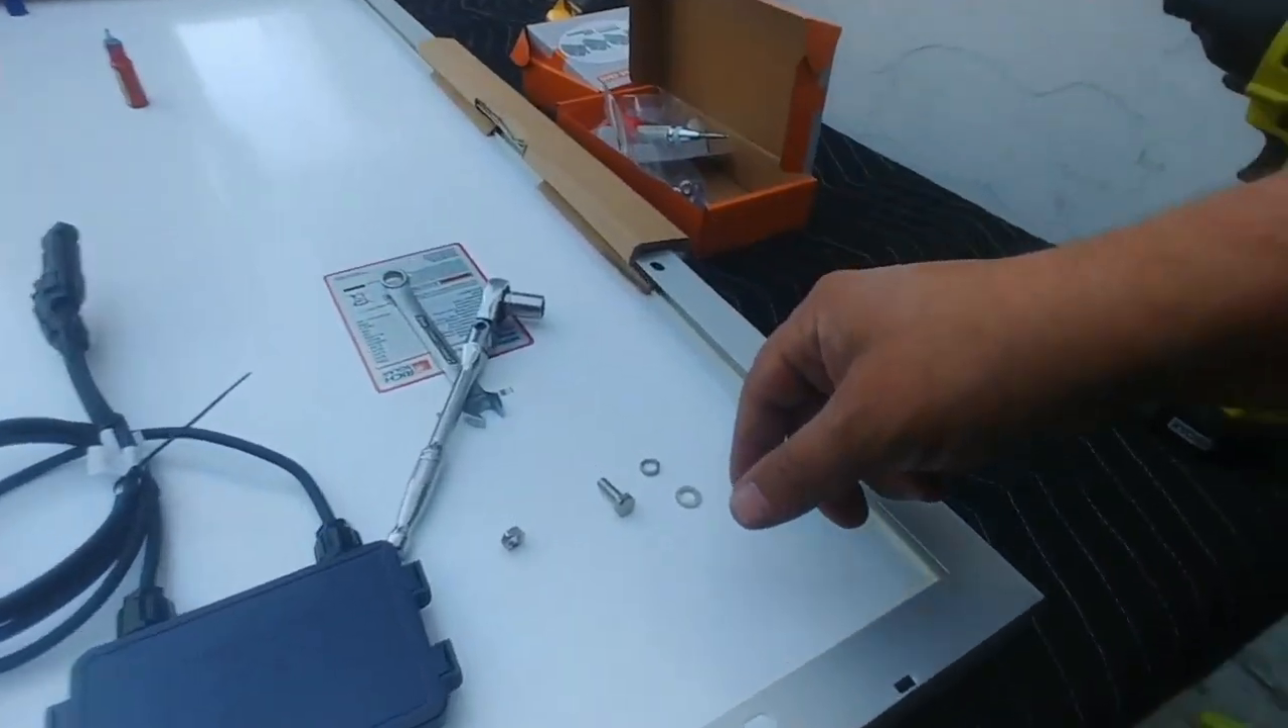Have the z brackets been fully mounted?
No.